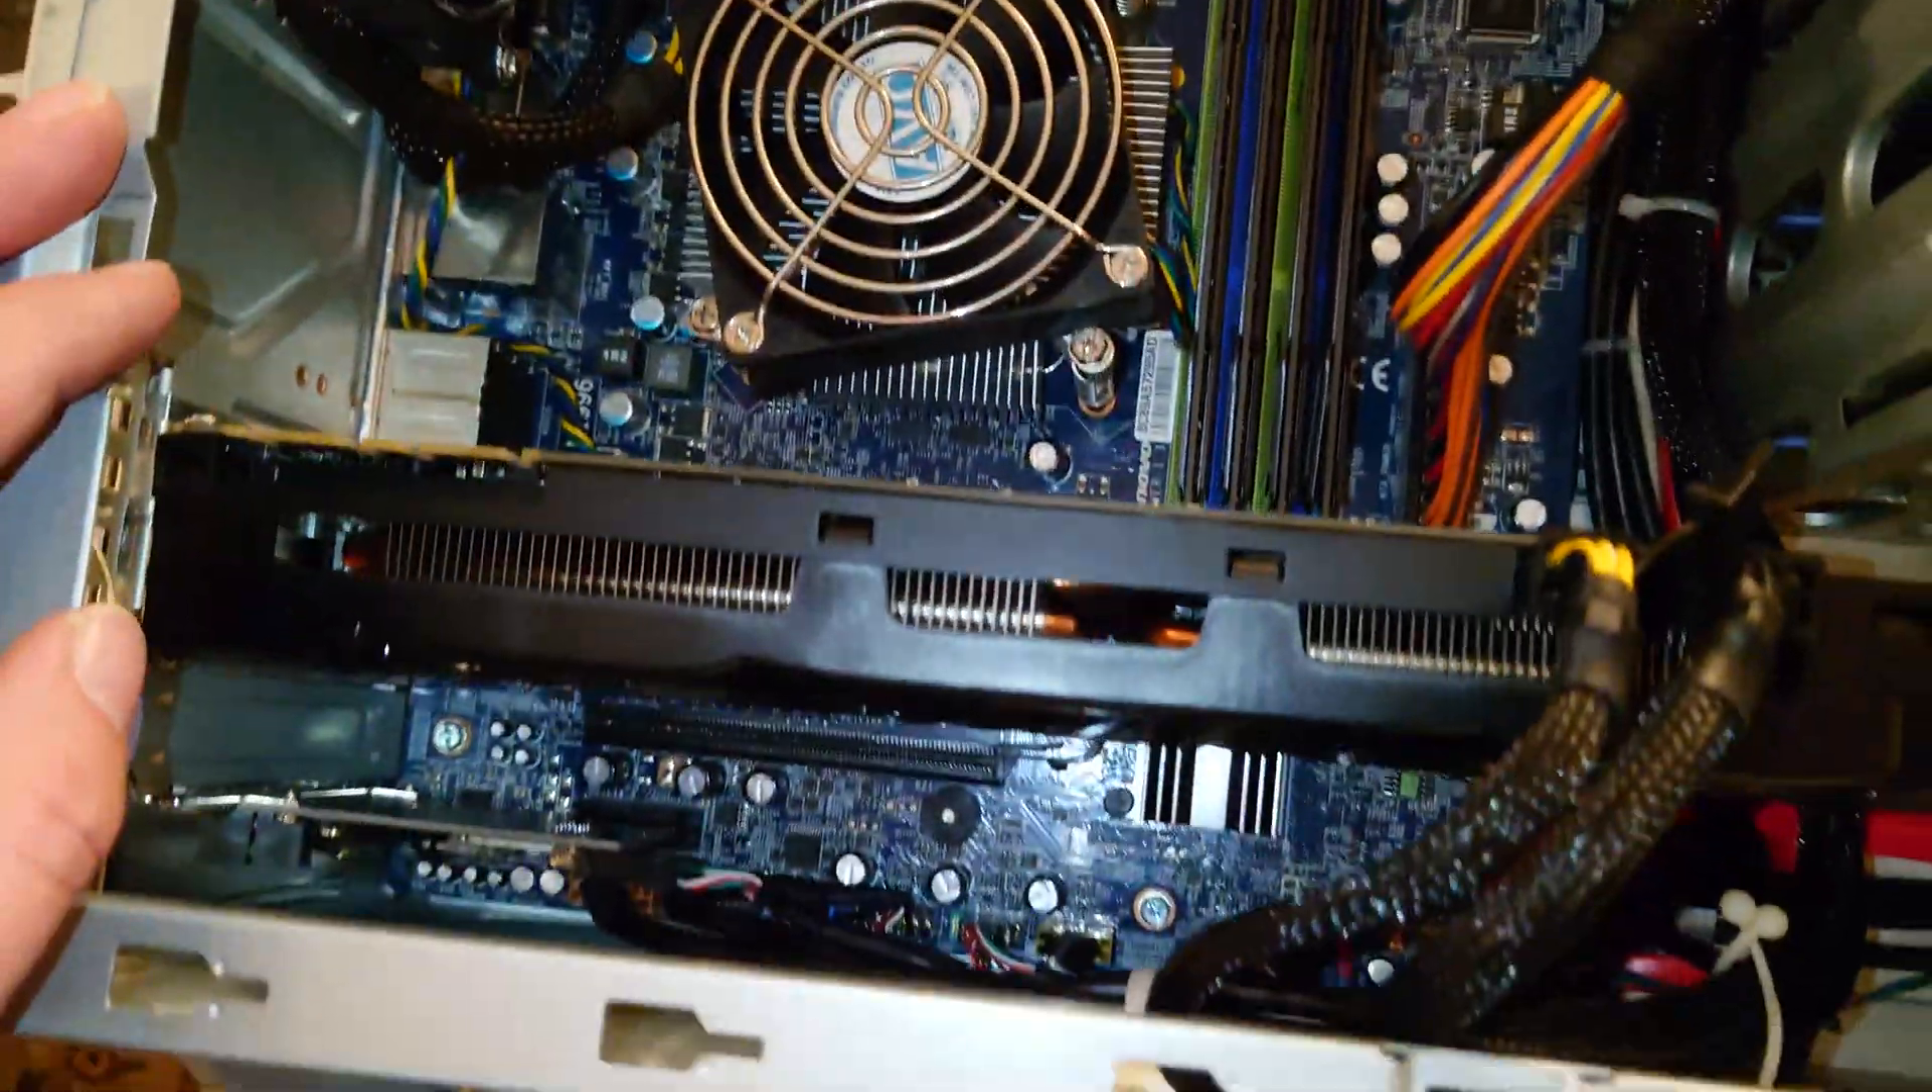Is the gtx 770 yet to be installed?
No.